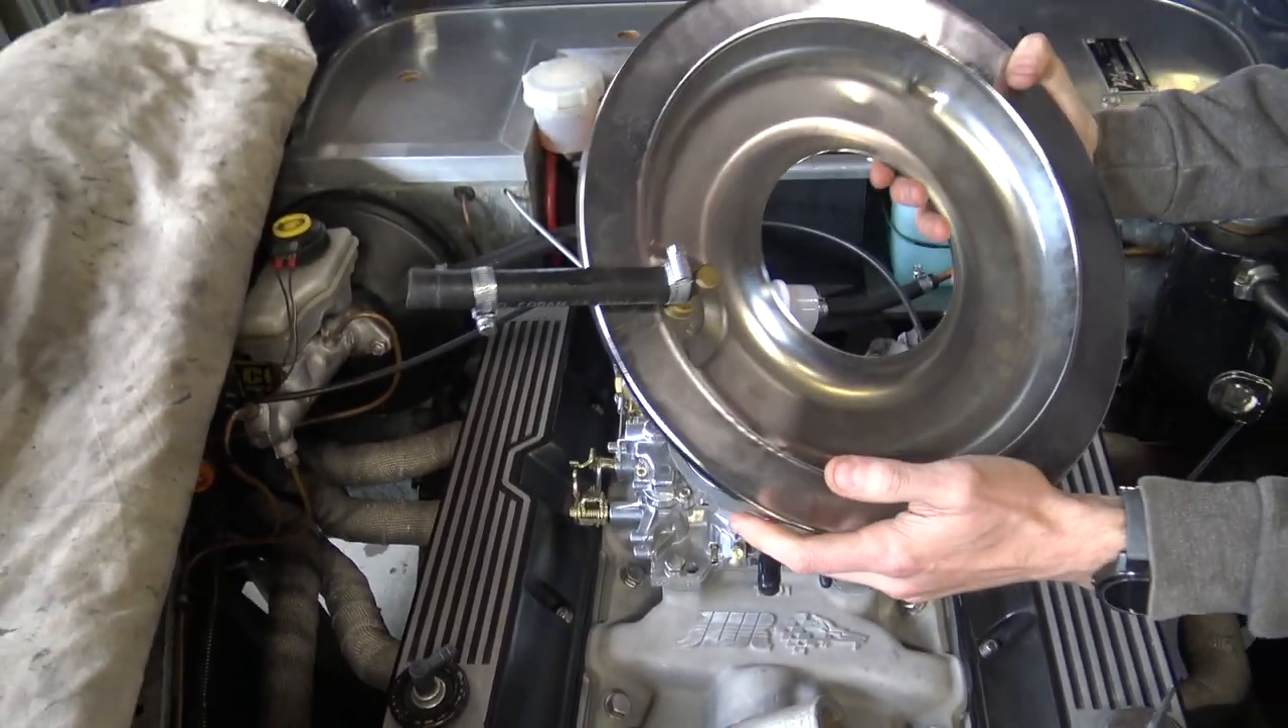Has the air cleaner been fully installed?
No.